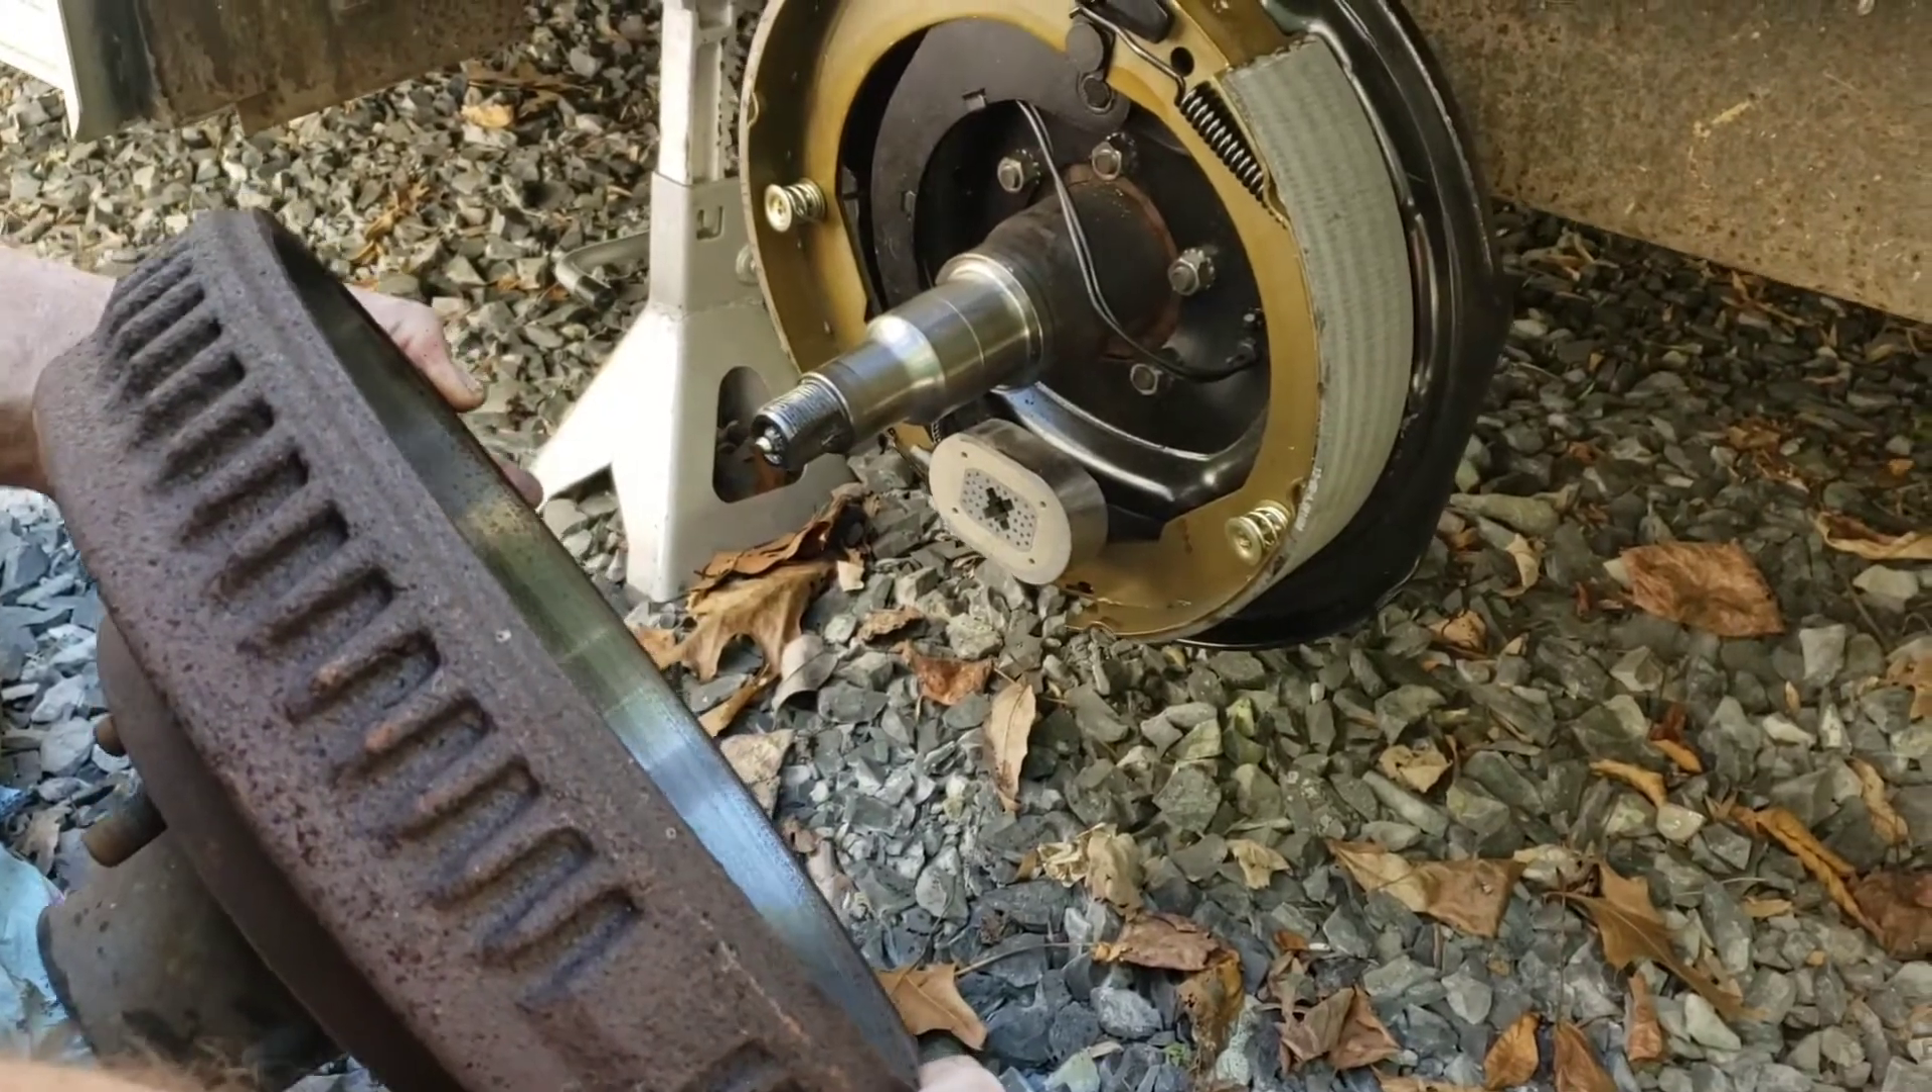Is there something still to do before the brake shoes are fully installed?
No.